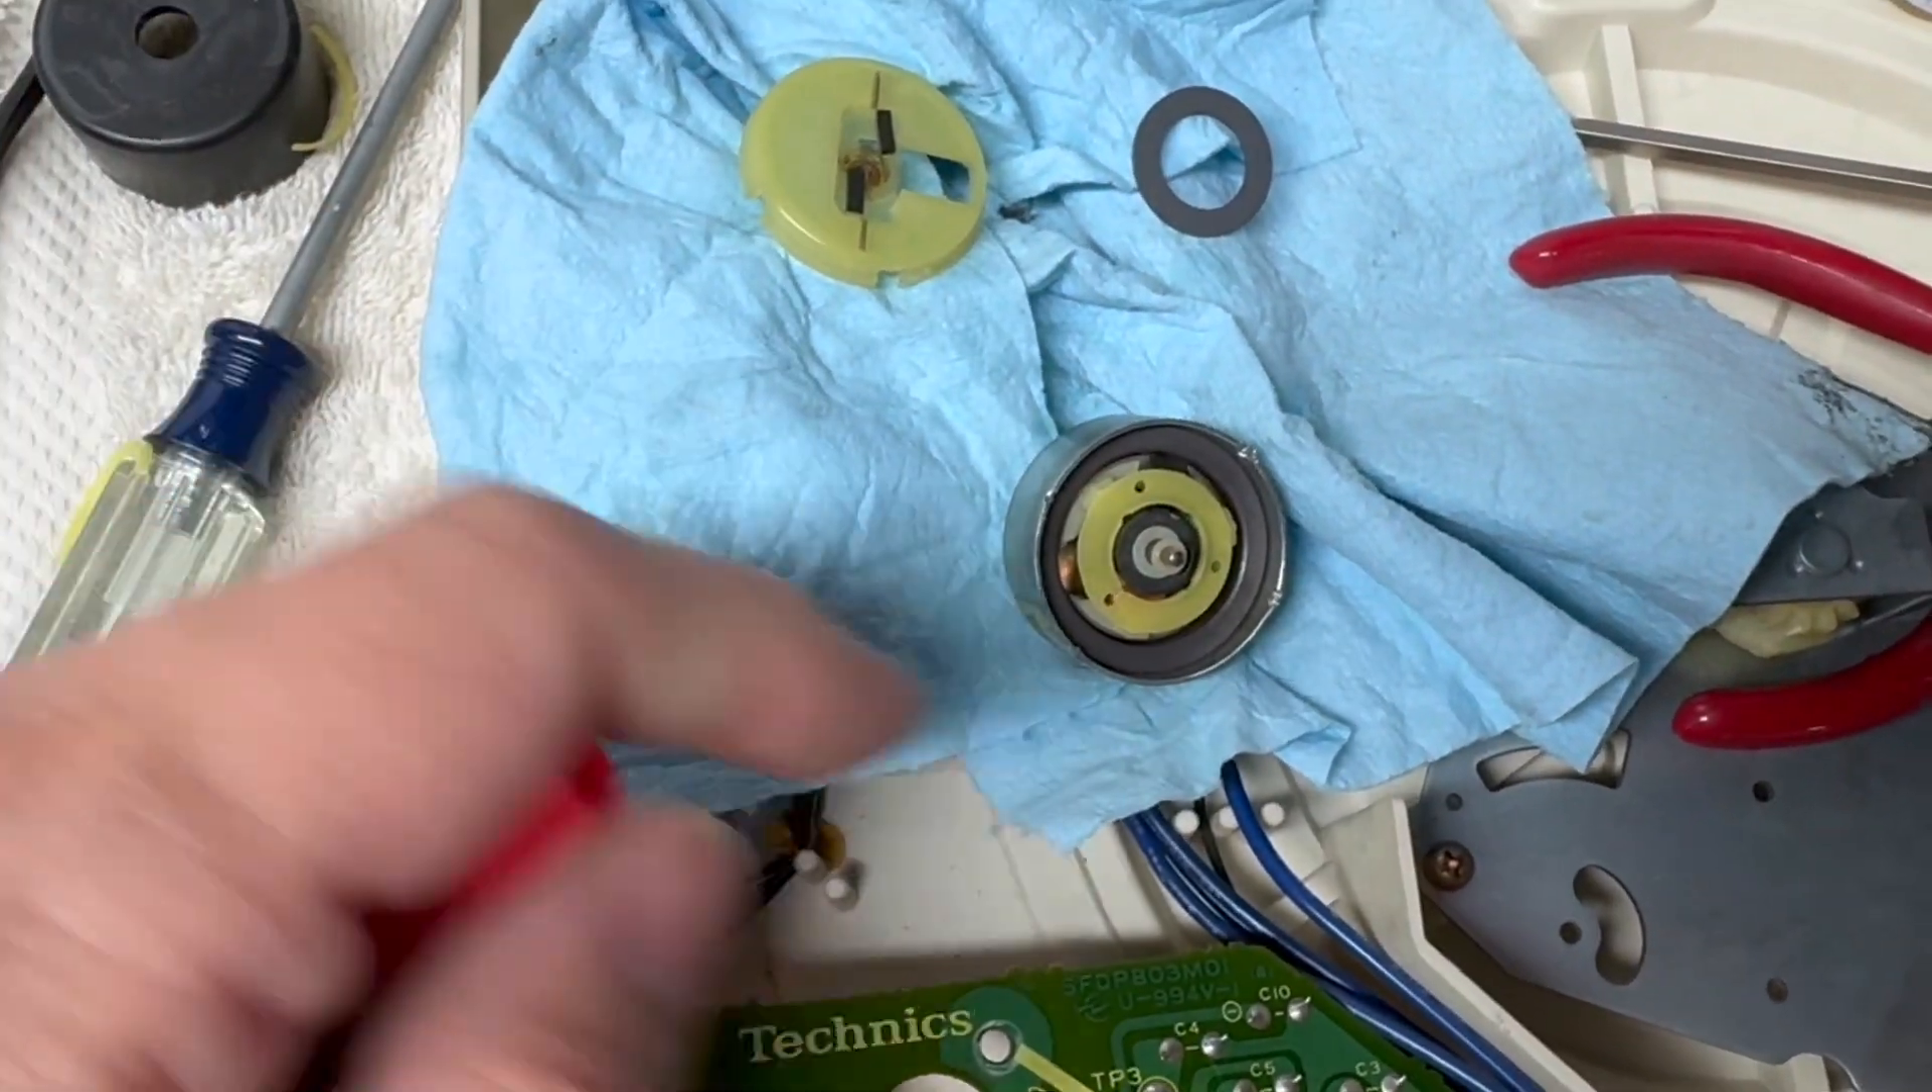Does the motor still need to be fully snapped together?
Yes.